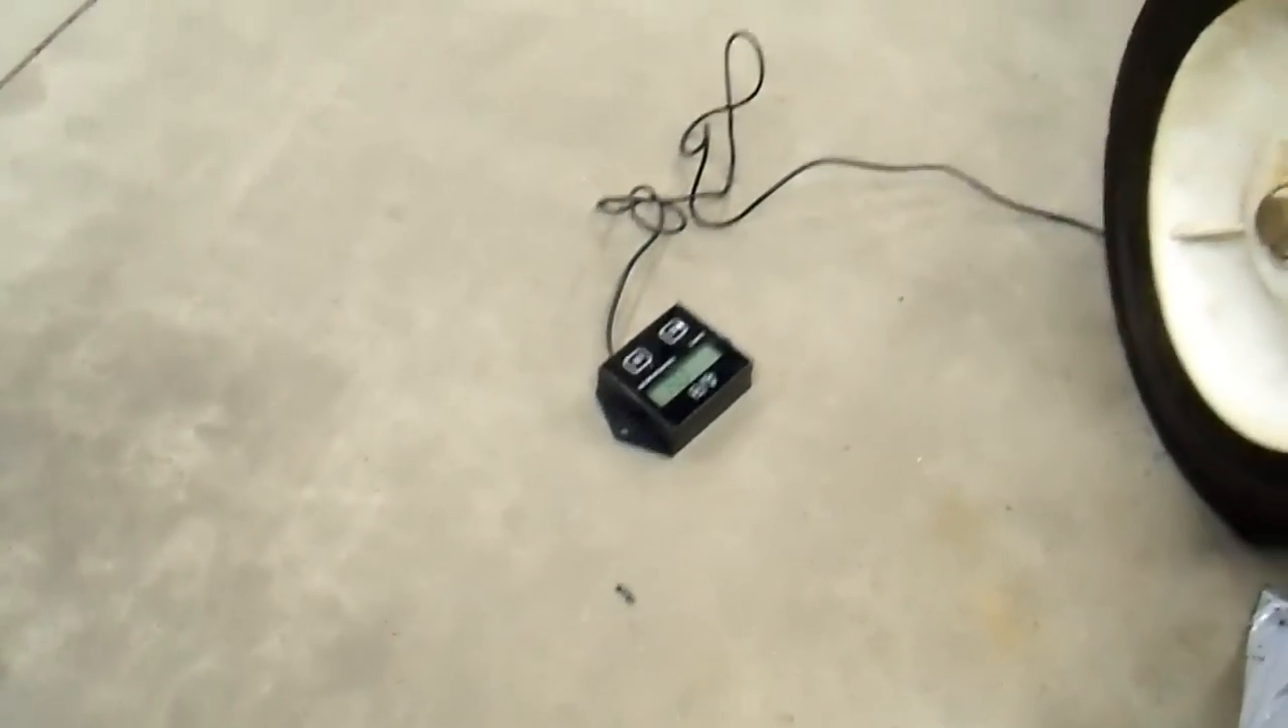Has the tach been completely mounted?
No.